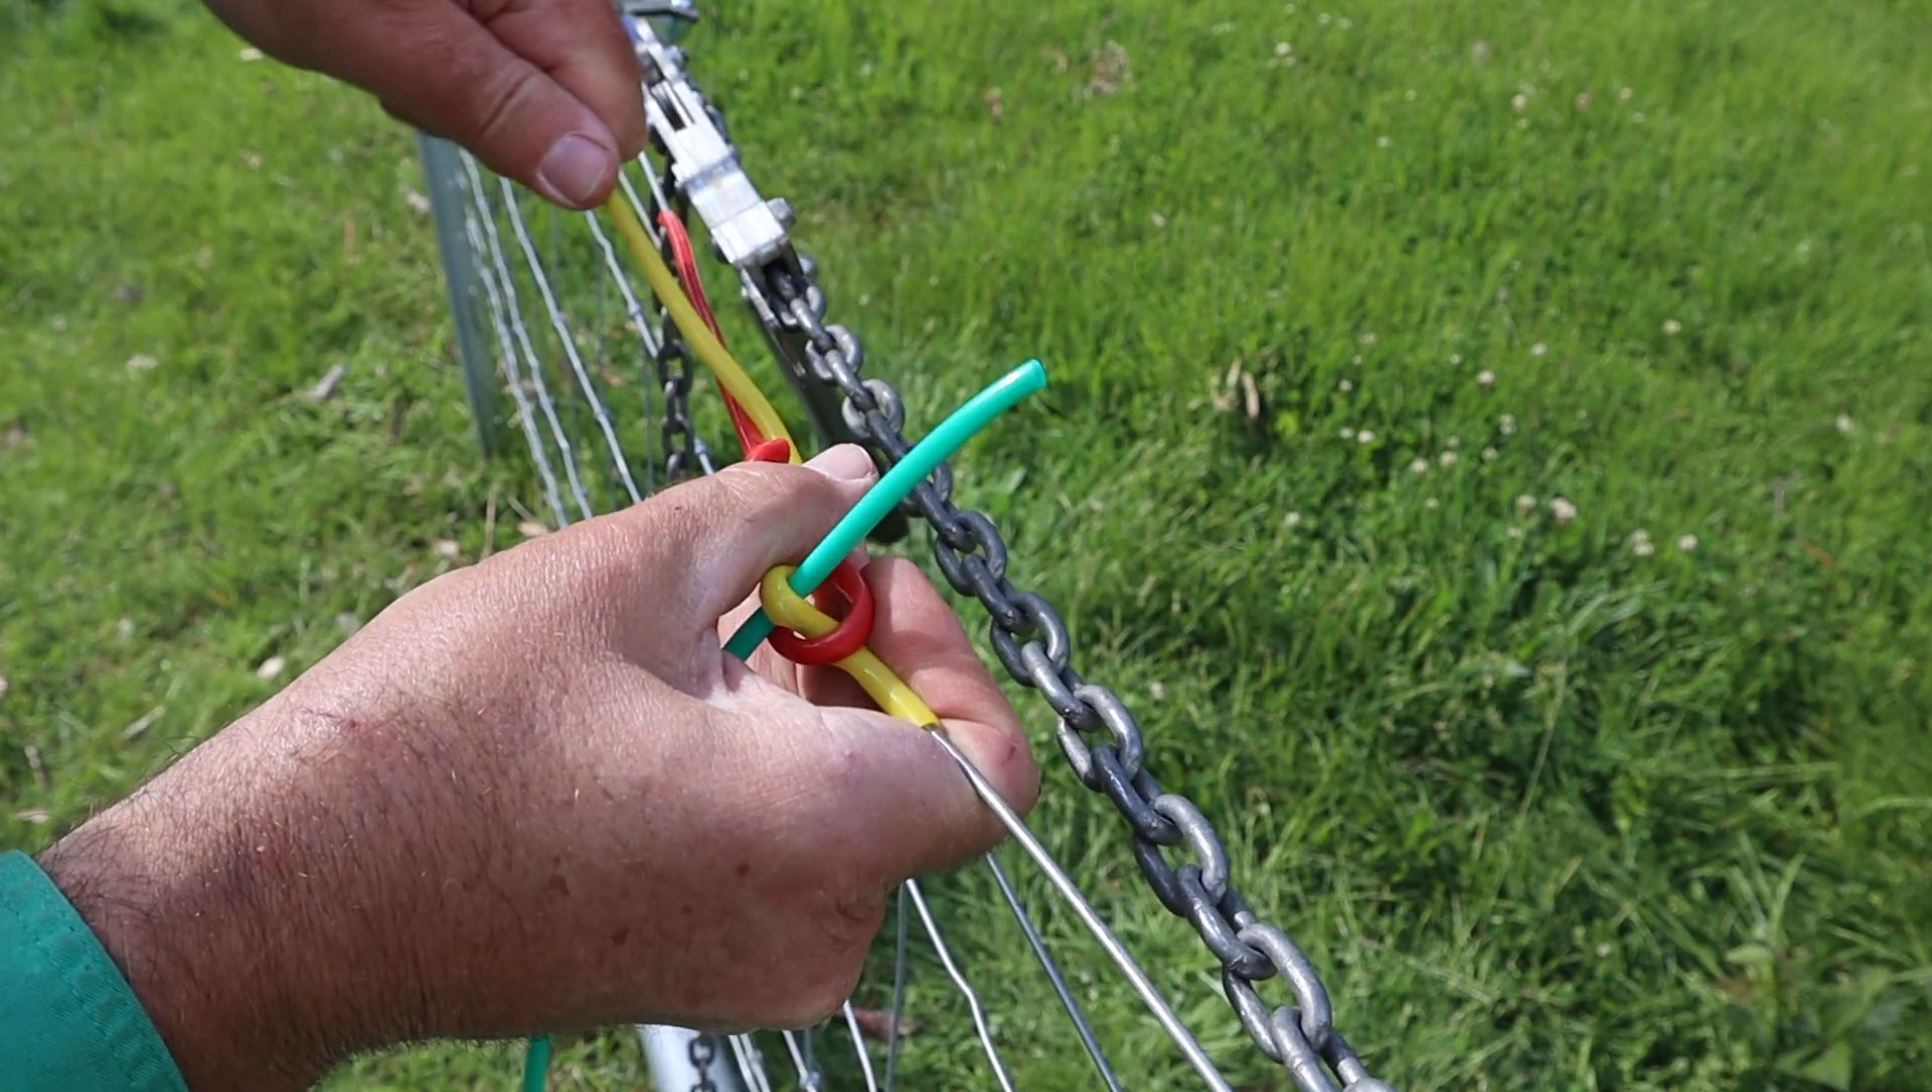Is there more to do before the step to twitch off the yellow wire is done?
Yes.